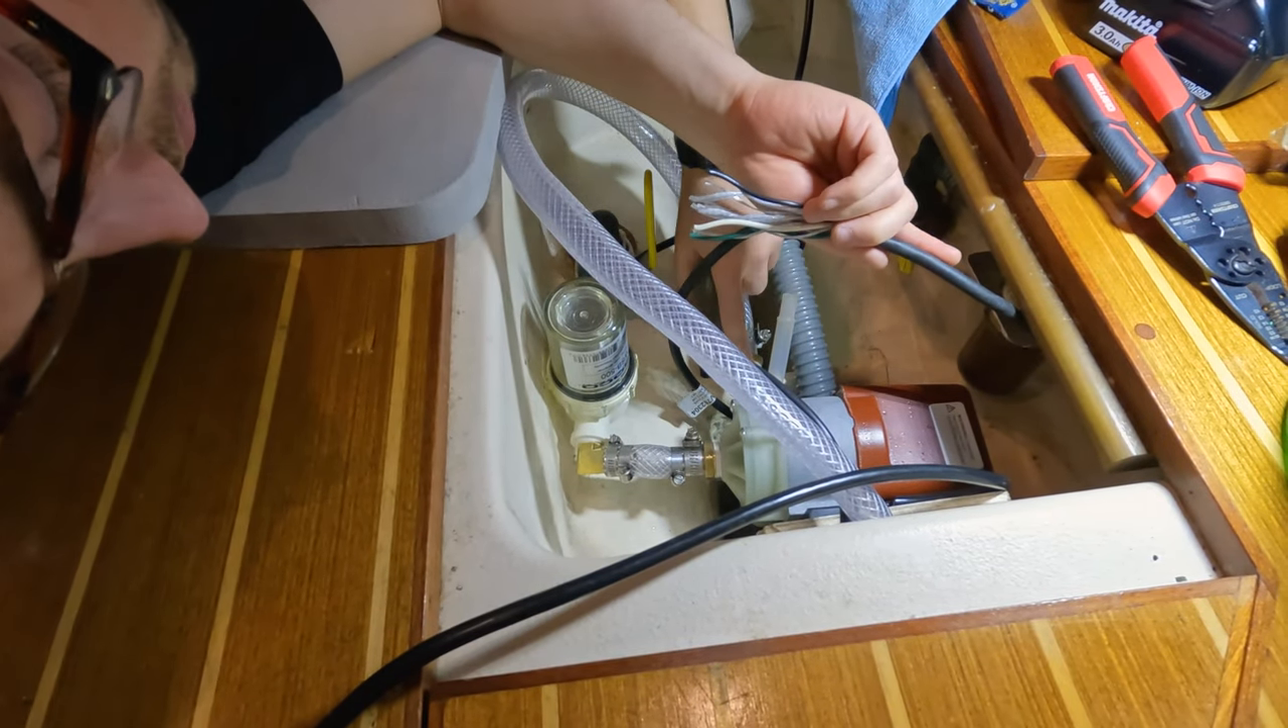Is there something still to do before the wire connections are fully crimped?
Yes.